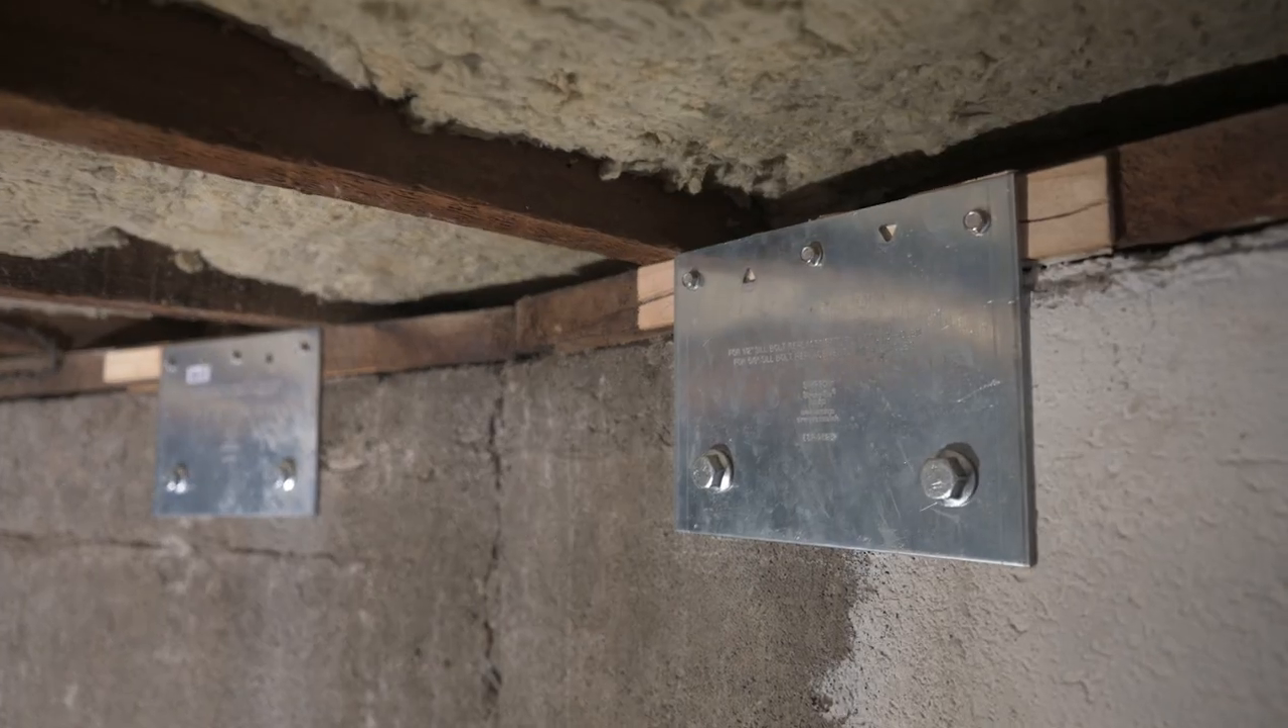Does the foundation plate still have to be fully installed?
No.